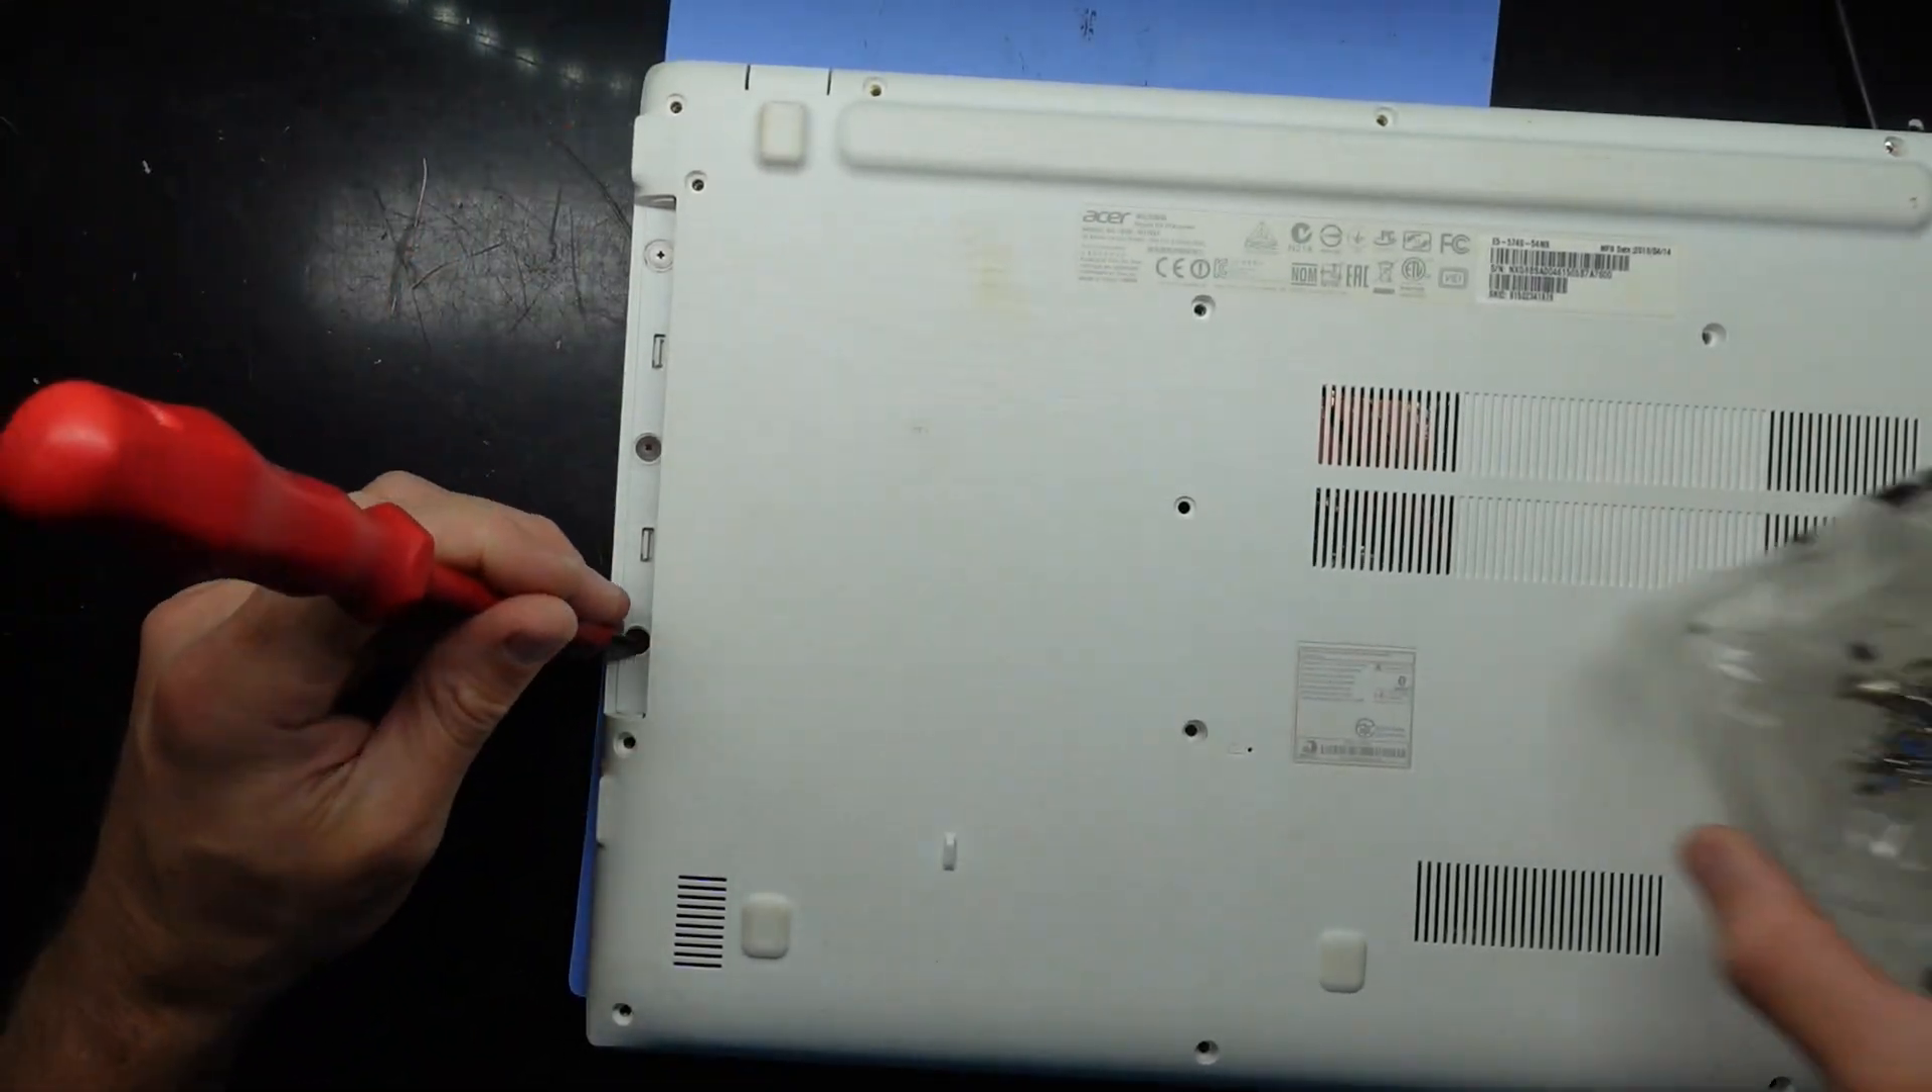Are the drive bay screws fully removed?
No.